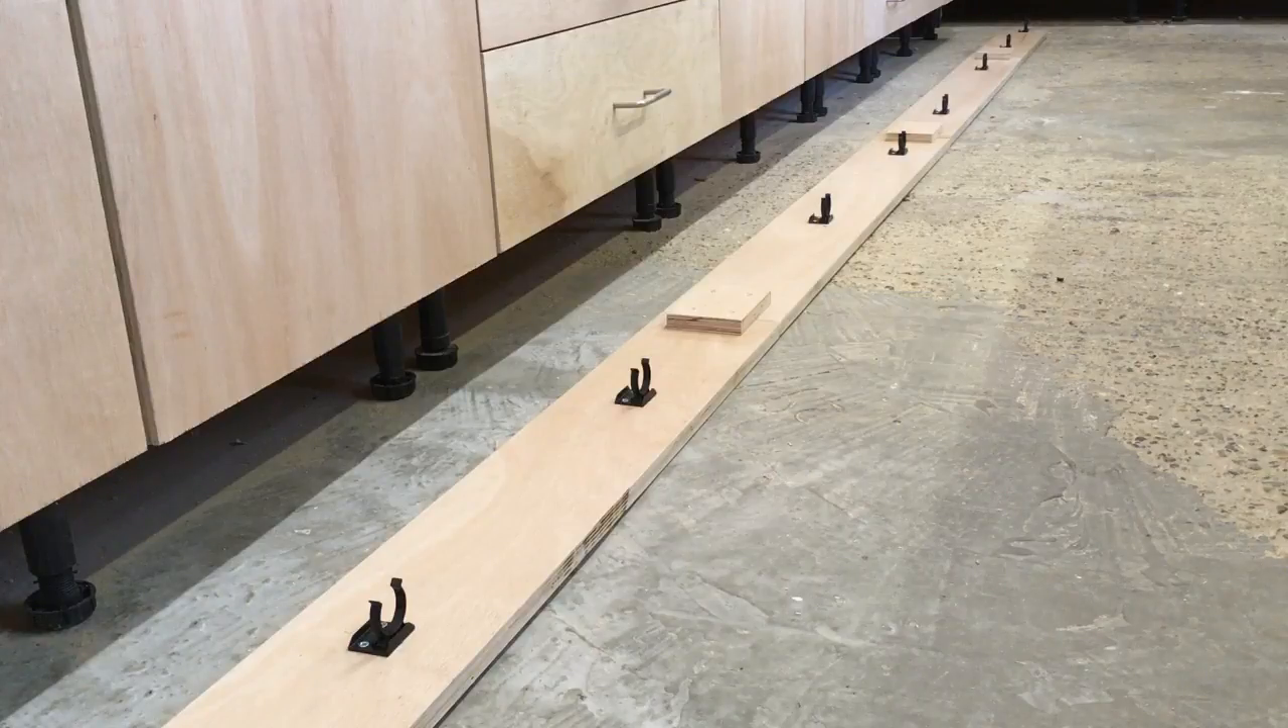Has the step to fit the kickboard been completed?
No.